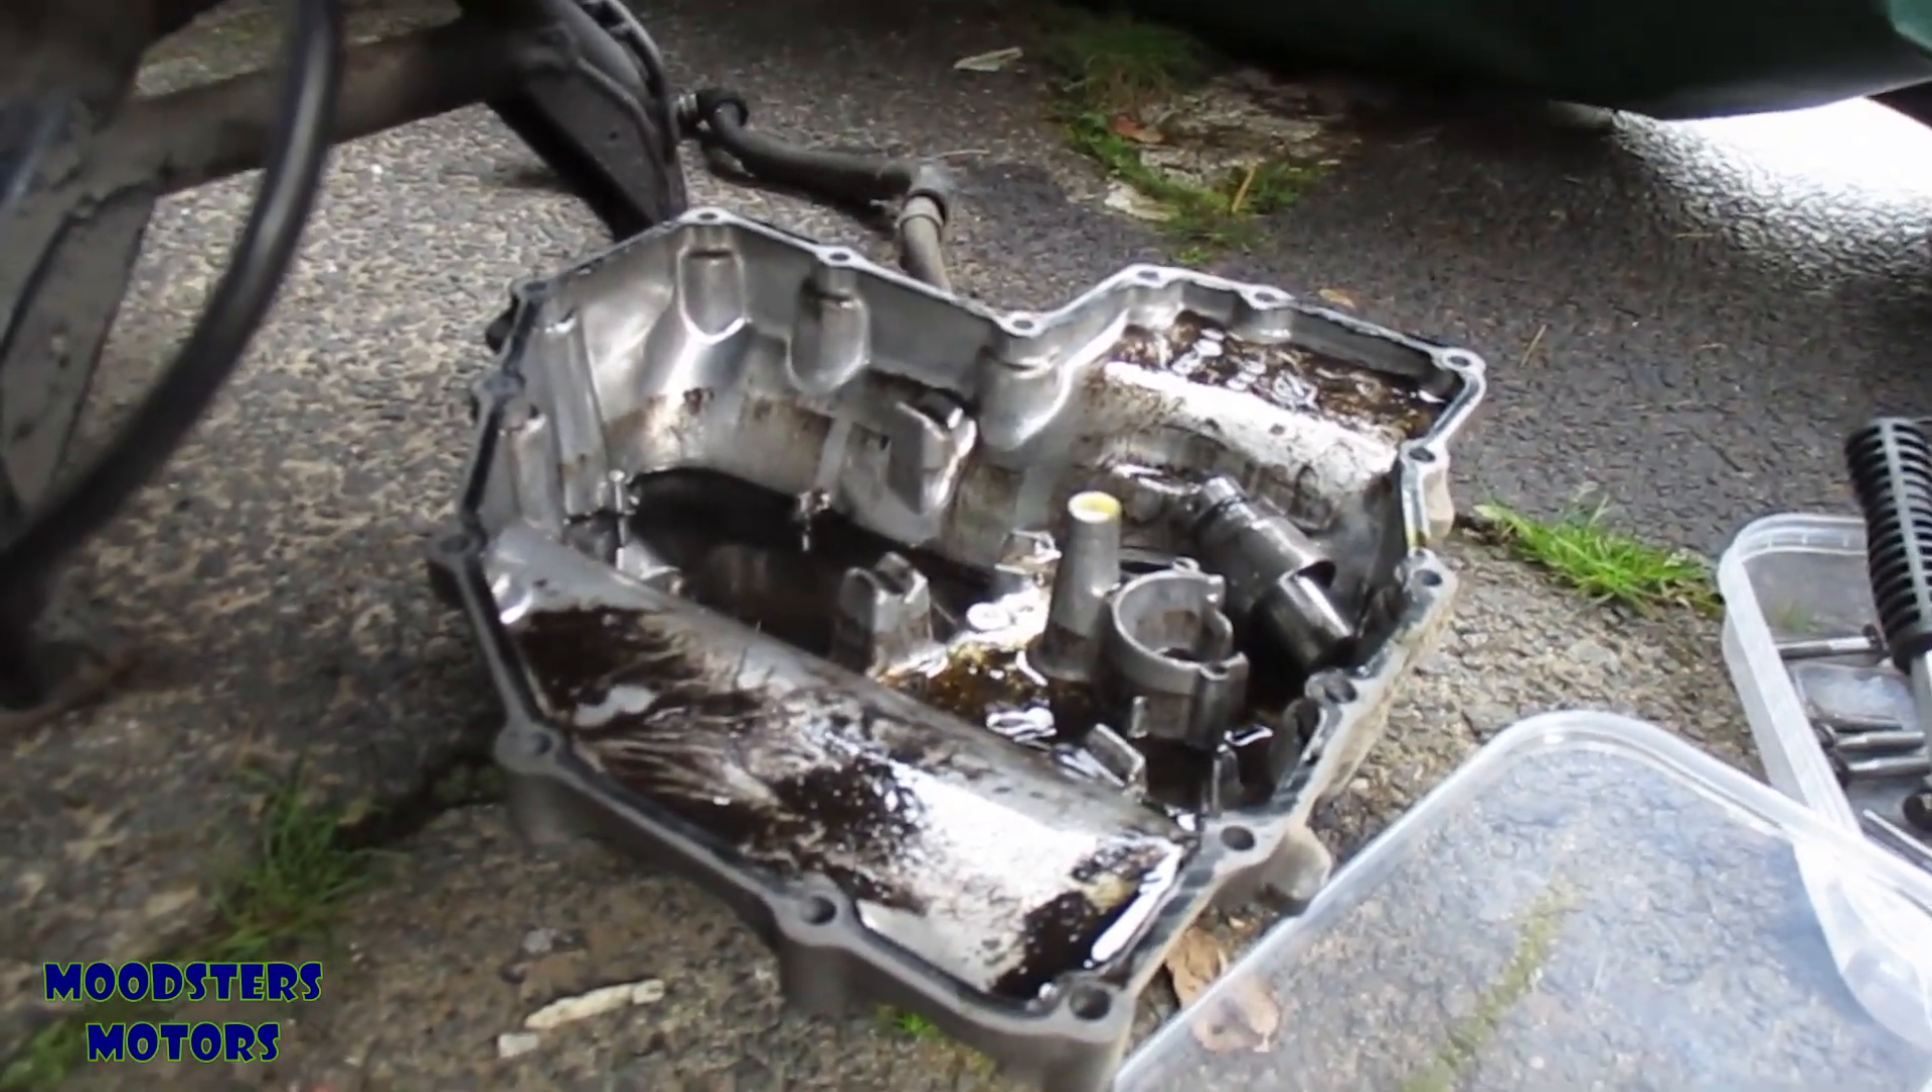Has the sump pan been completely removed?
Yes.